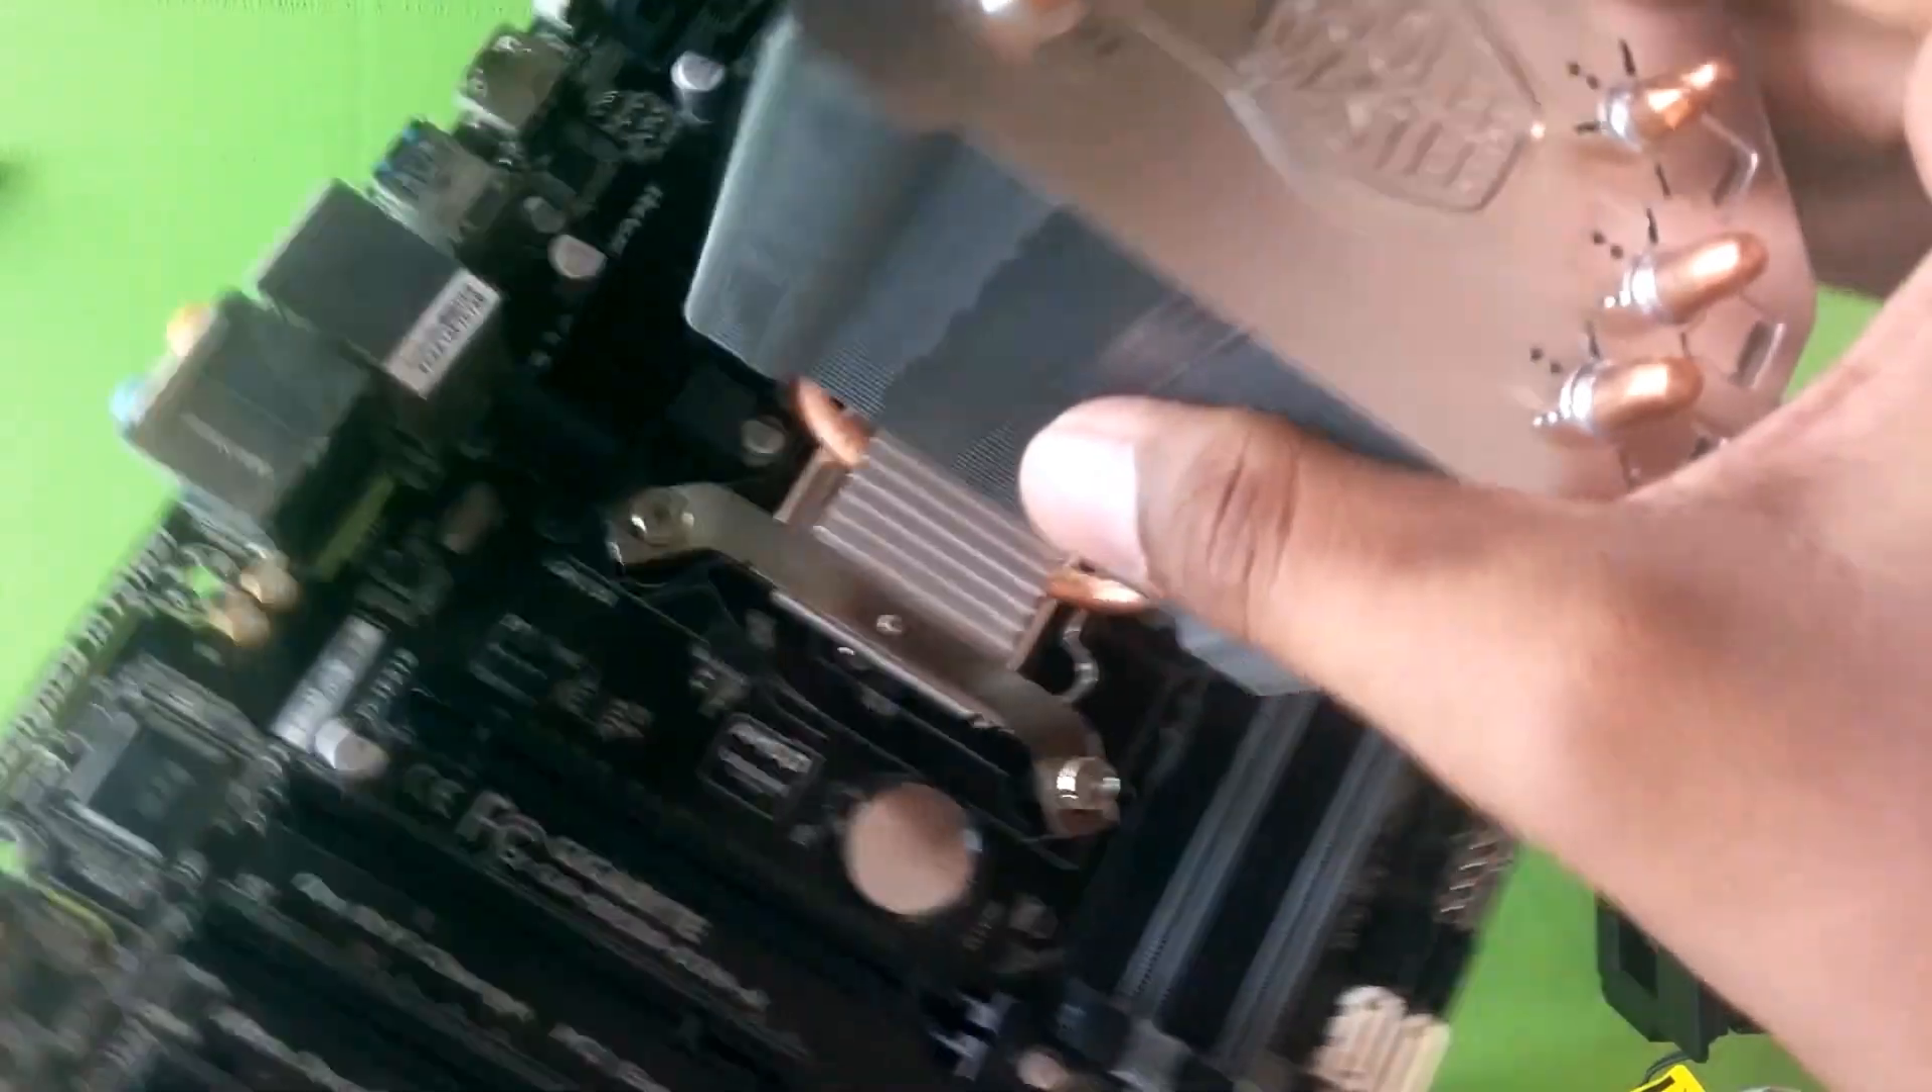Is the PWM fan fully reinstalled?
No.